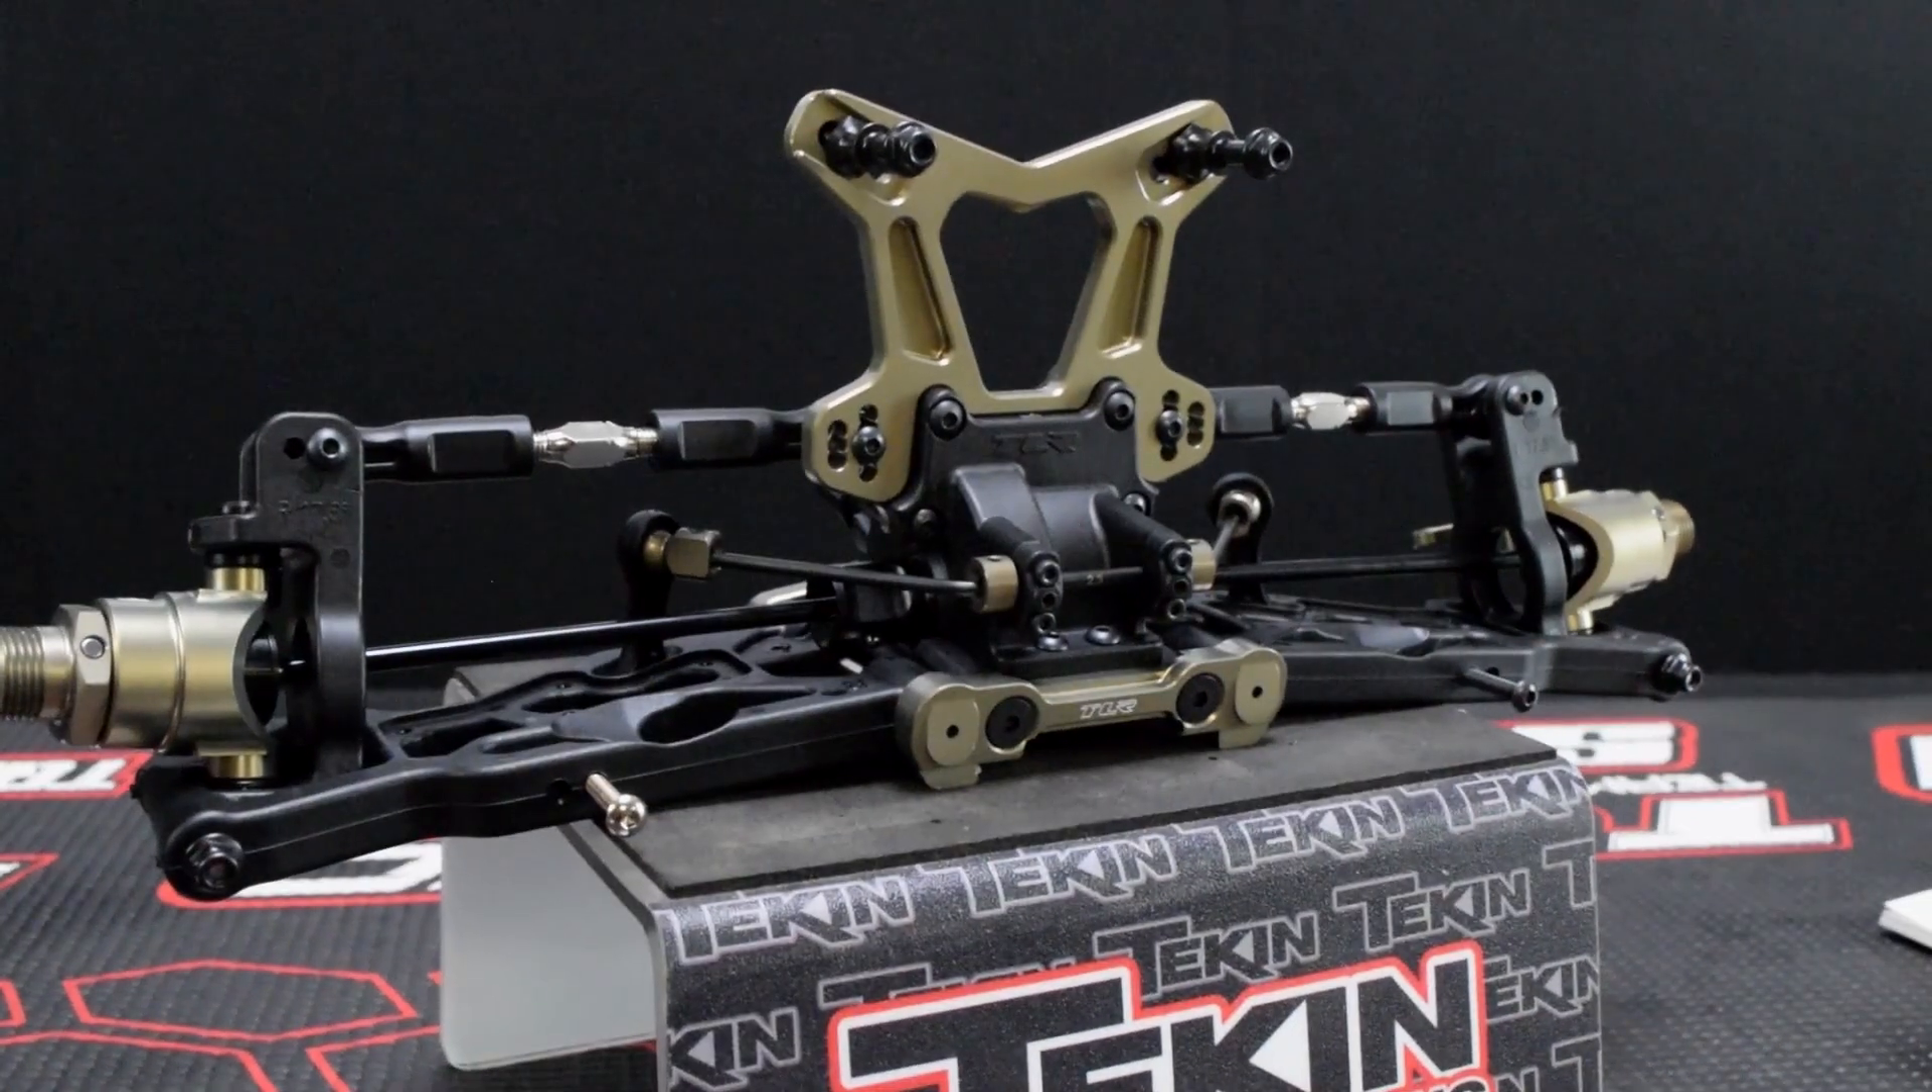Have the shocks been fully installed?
No.